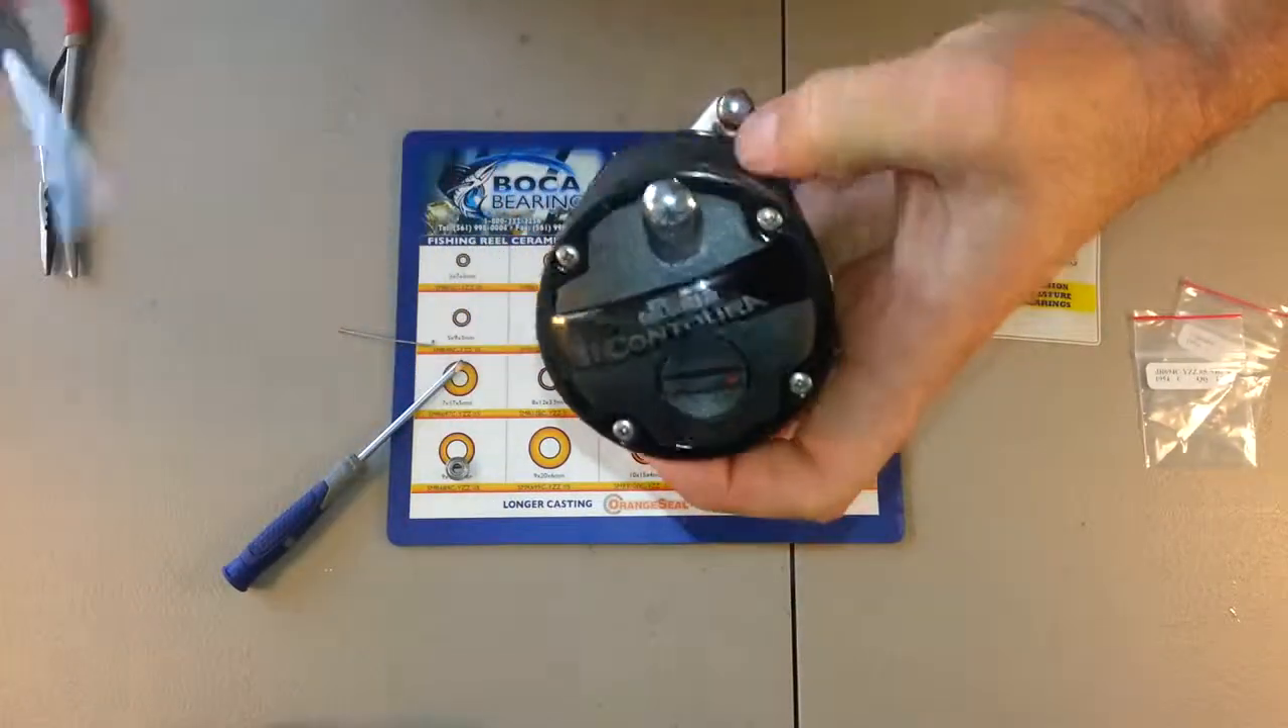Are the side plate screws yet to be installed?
No.